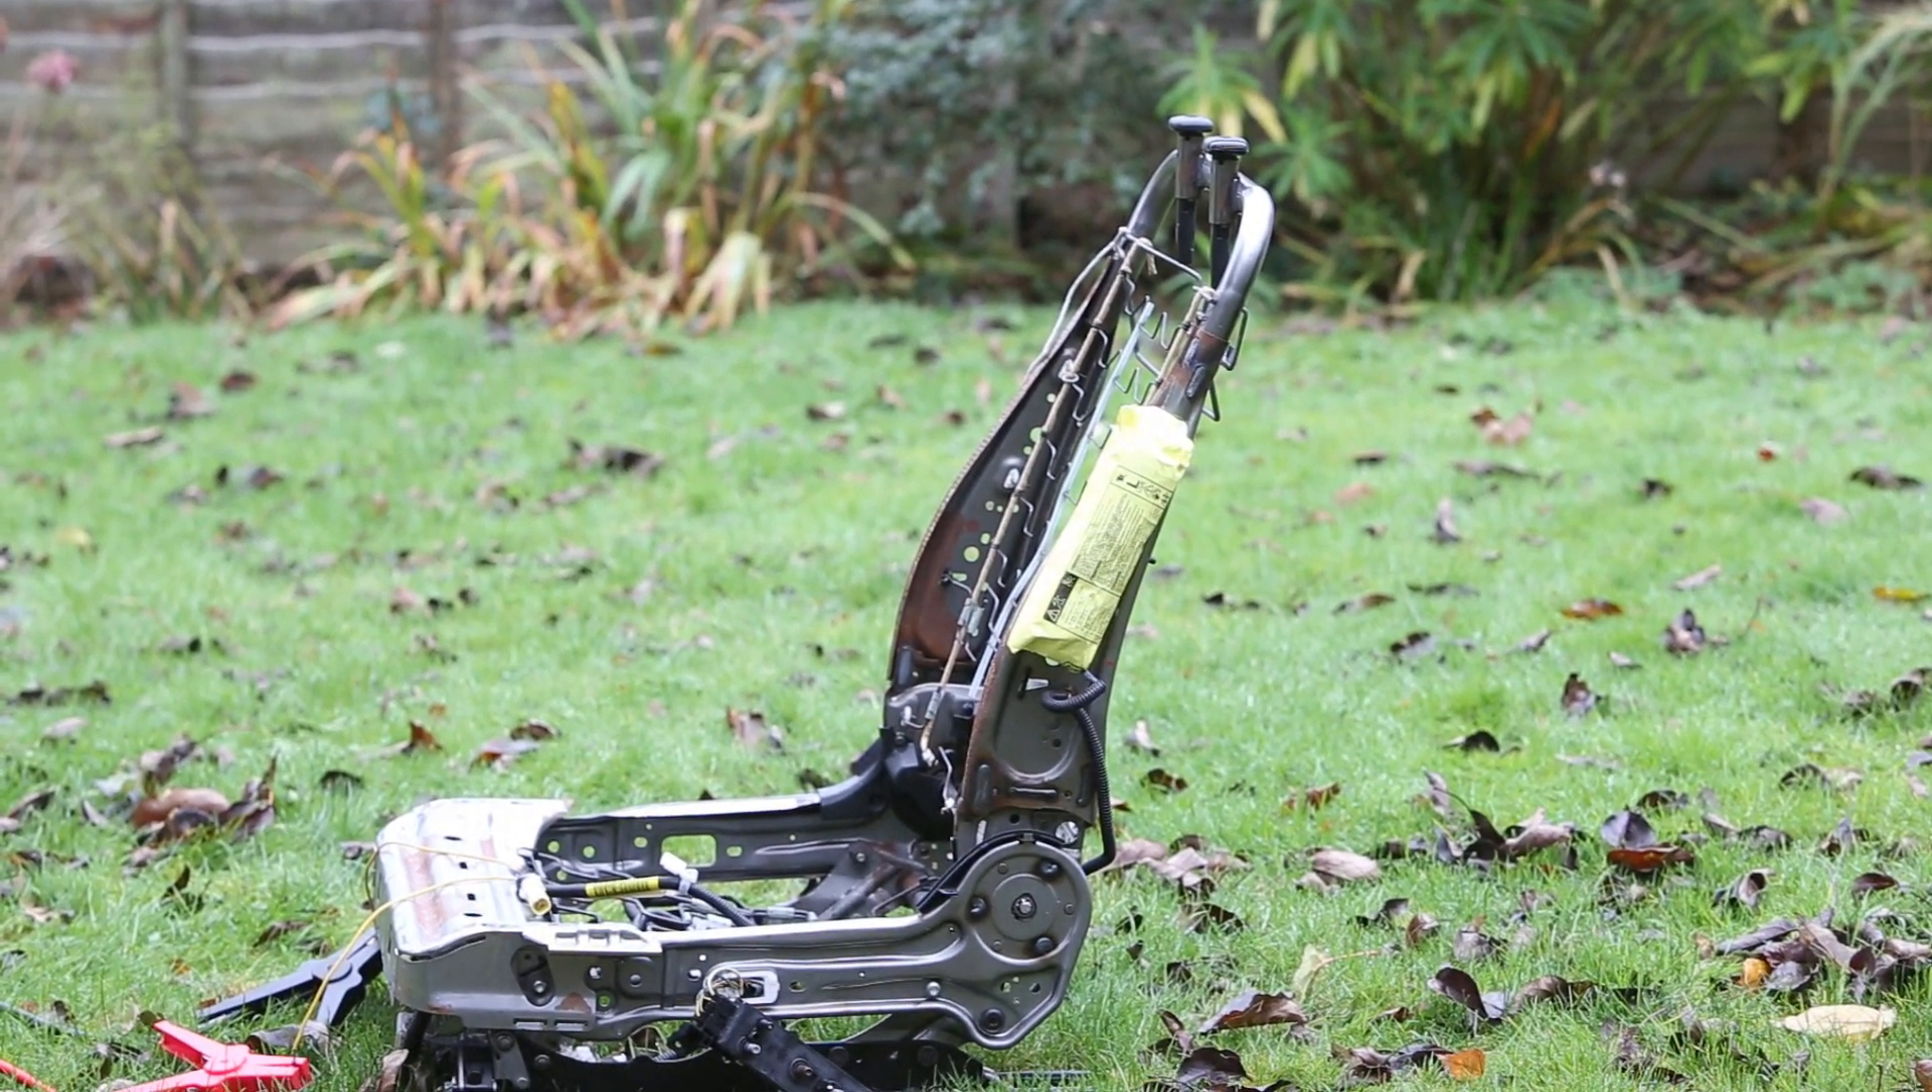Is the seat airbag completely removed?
No.